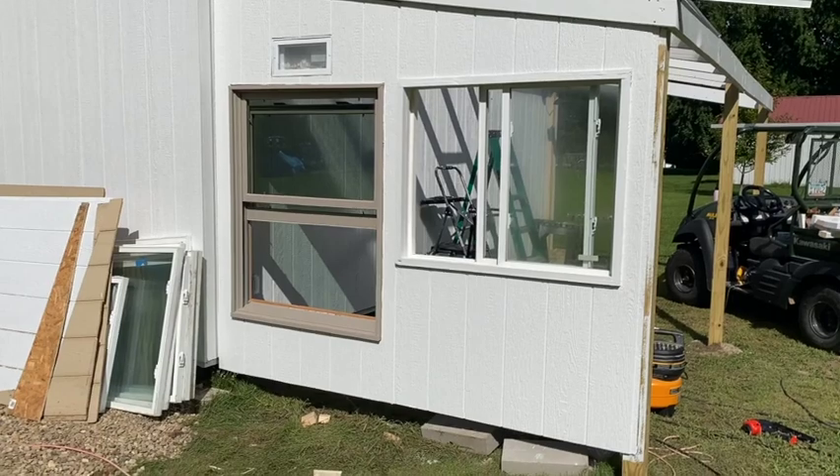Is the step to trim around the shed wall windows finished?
No.